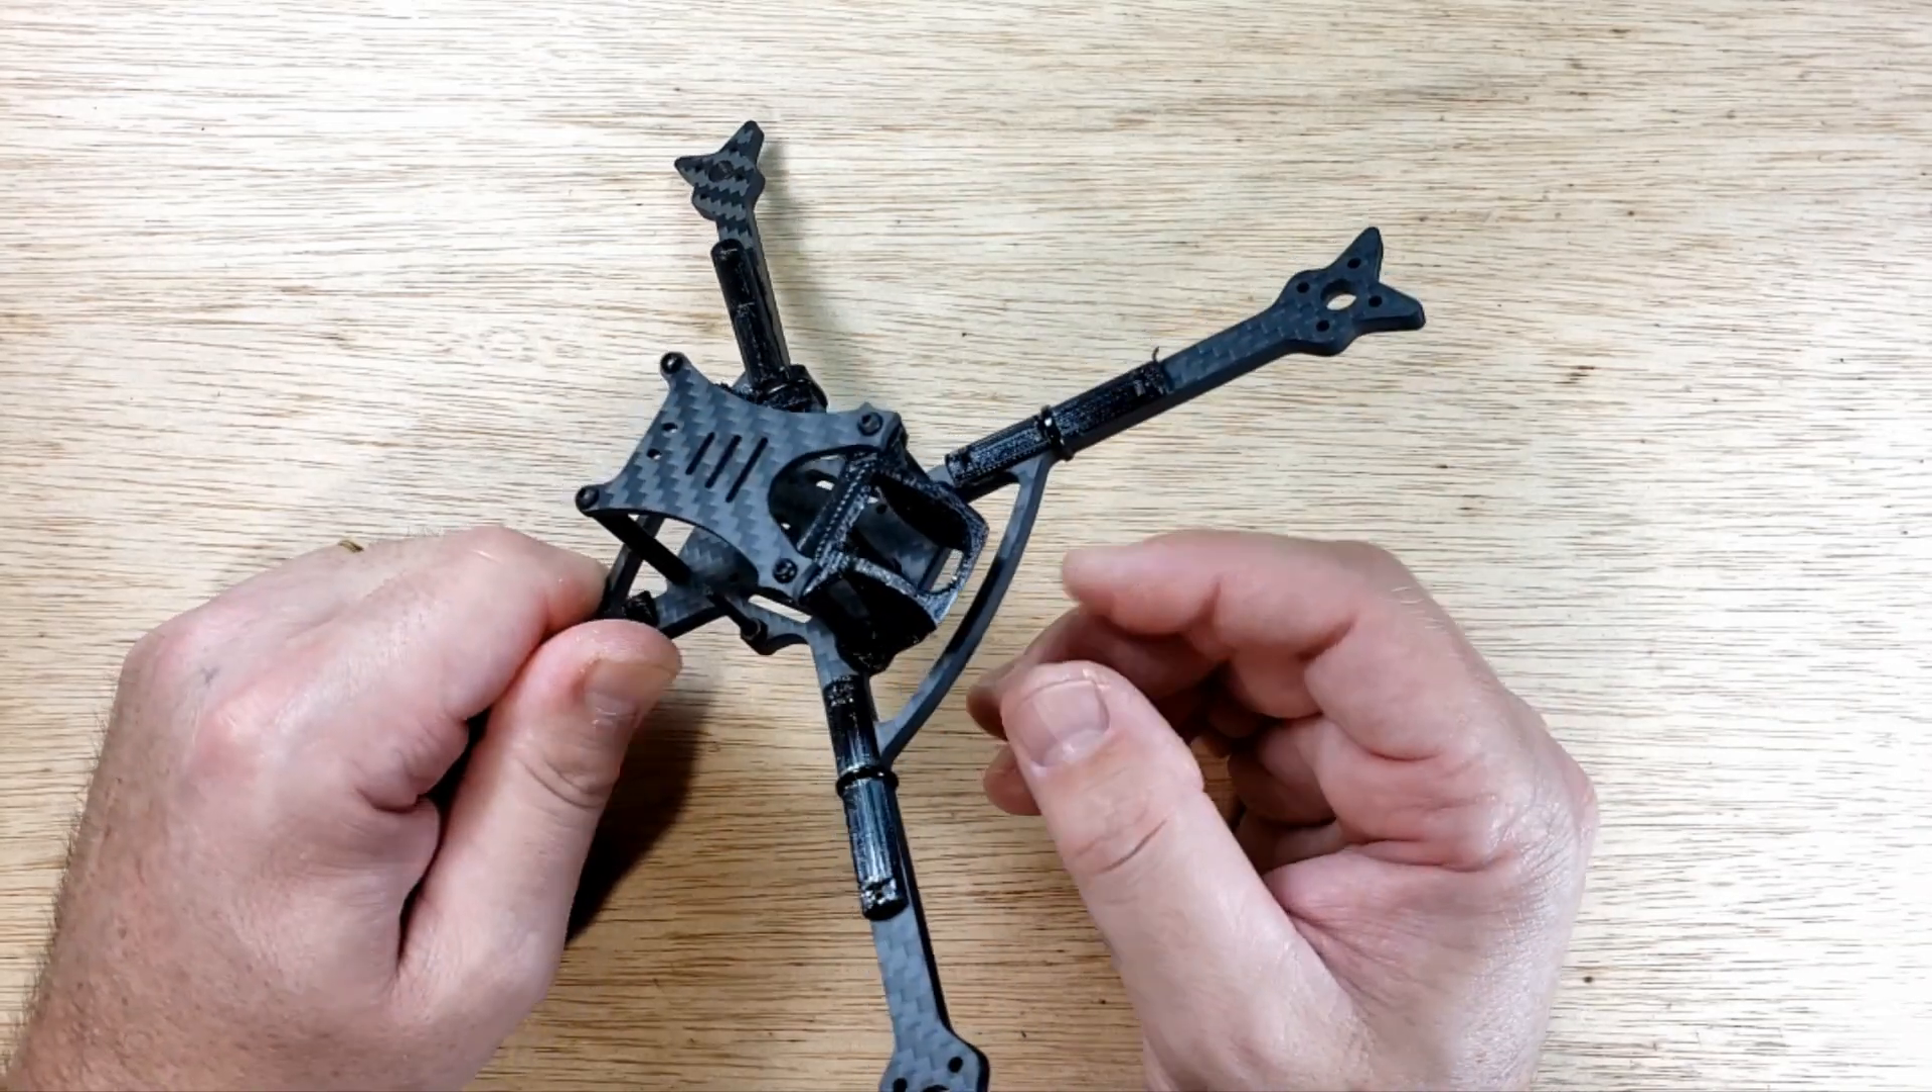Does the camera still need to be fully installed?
Yes.